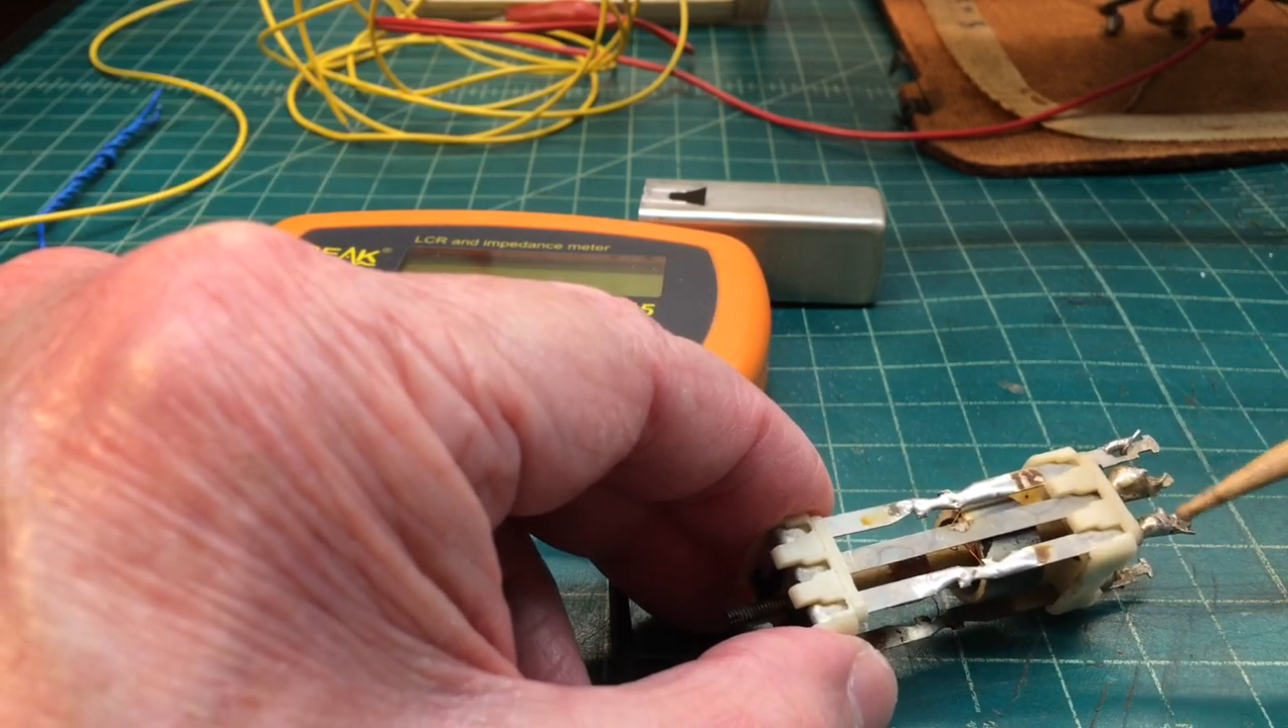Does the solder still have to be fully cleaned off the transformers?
Yes.